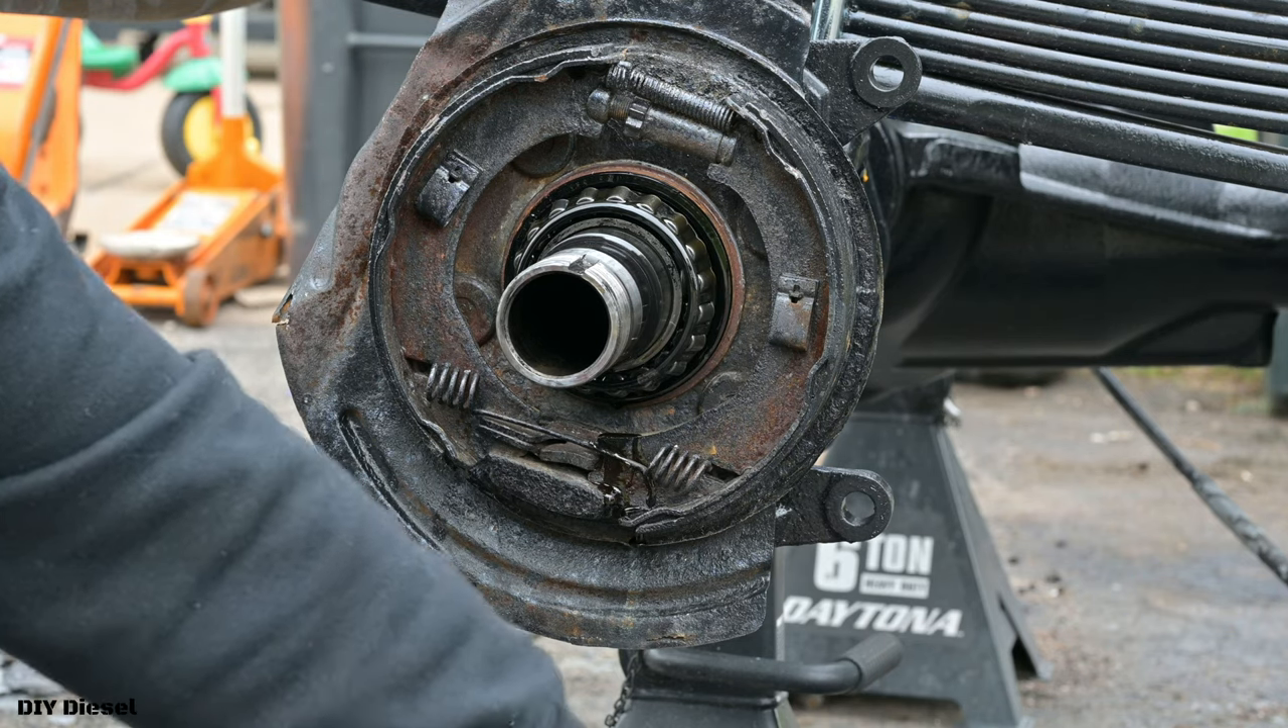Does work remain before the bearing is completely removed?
Yes.